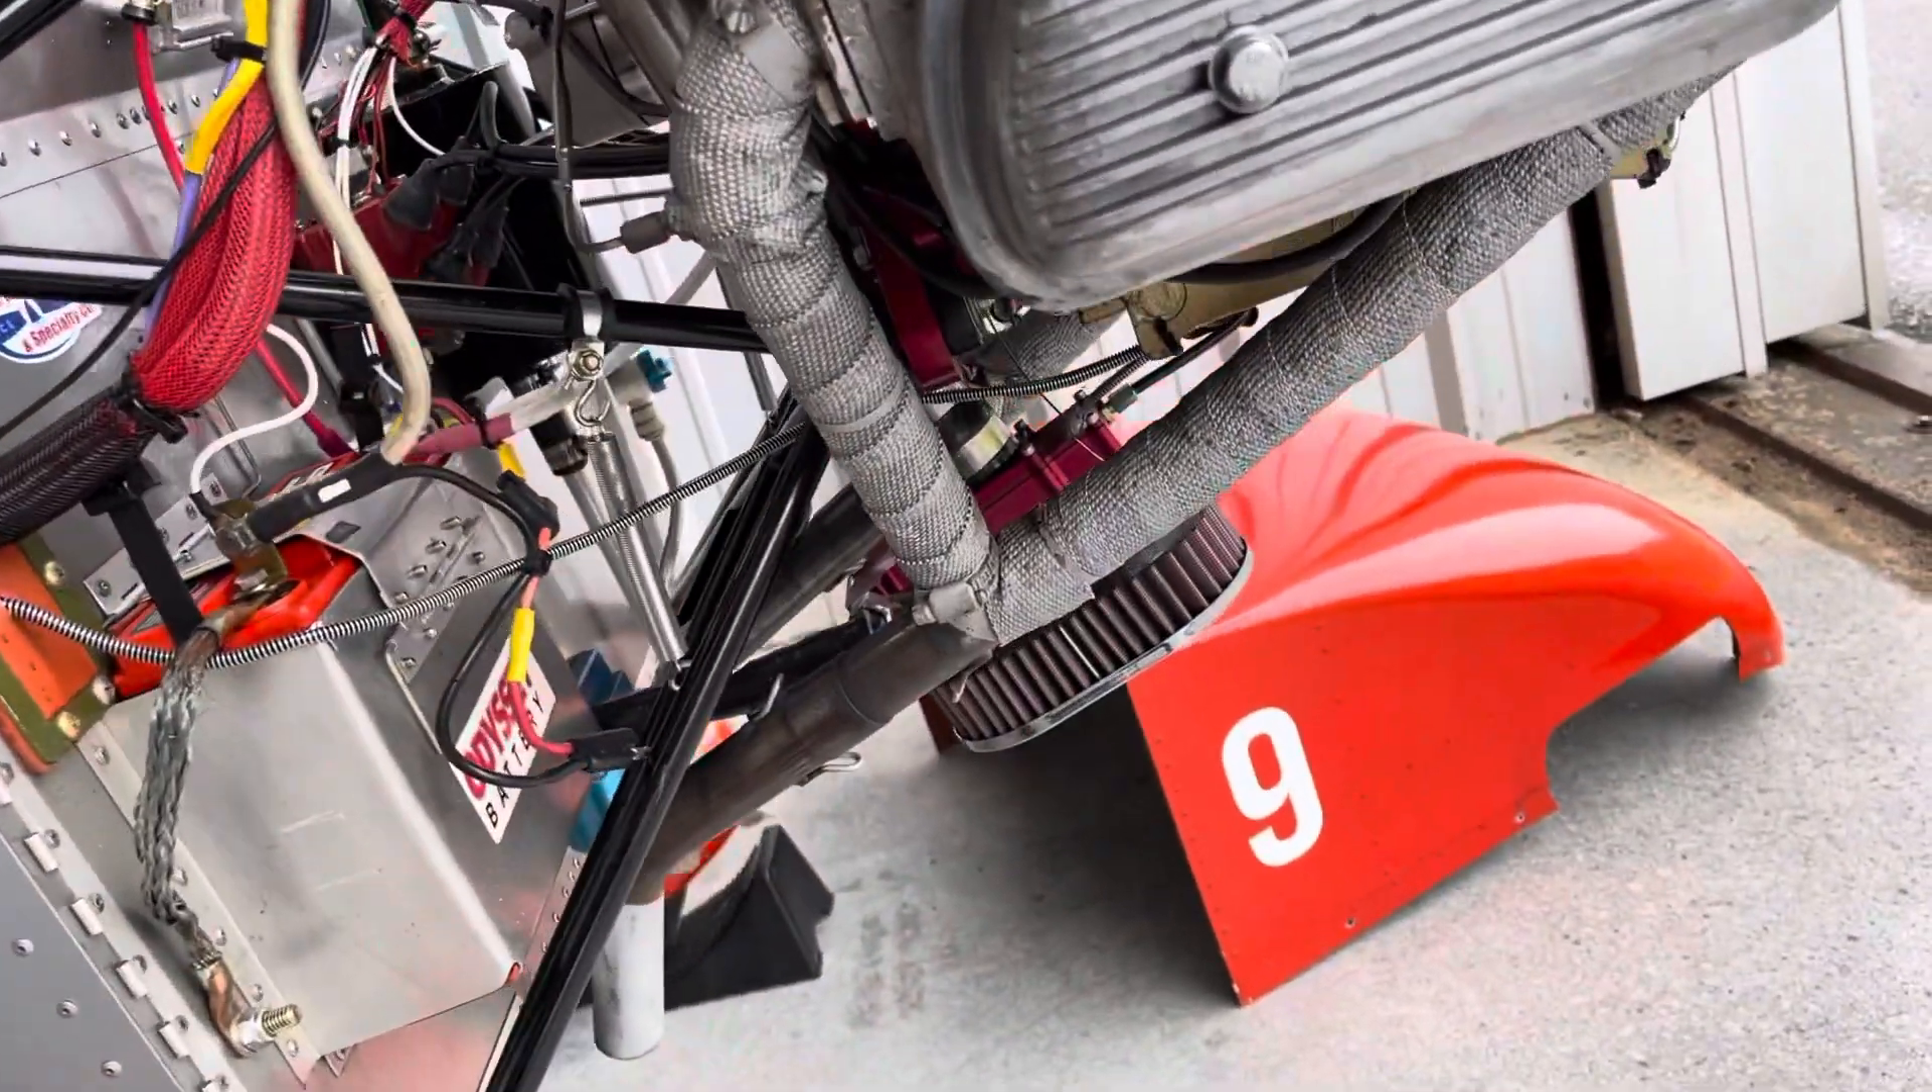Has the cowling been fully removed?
Yes.